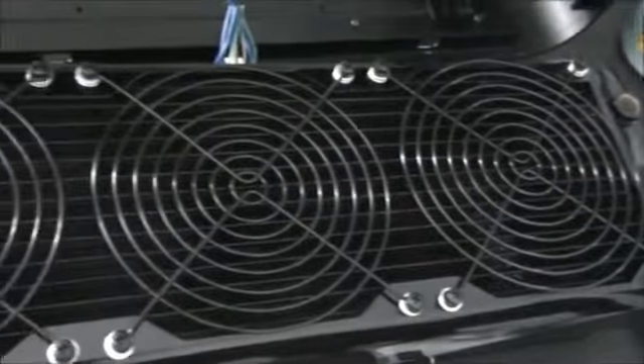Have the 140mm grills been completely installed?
Yes.